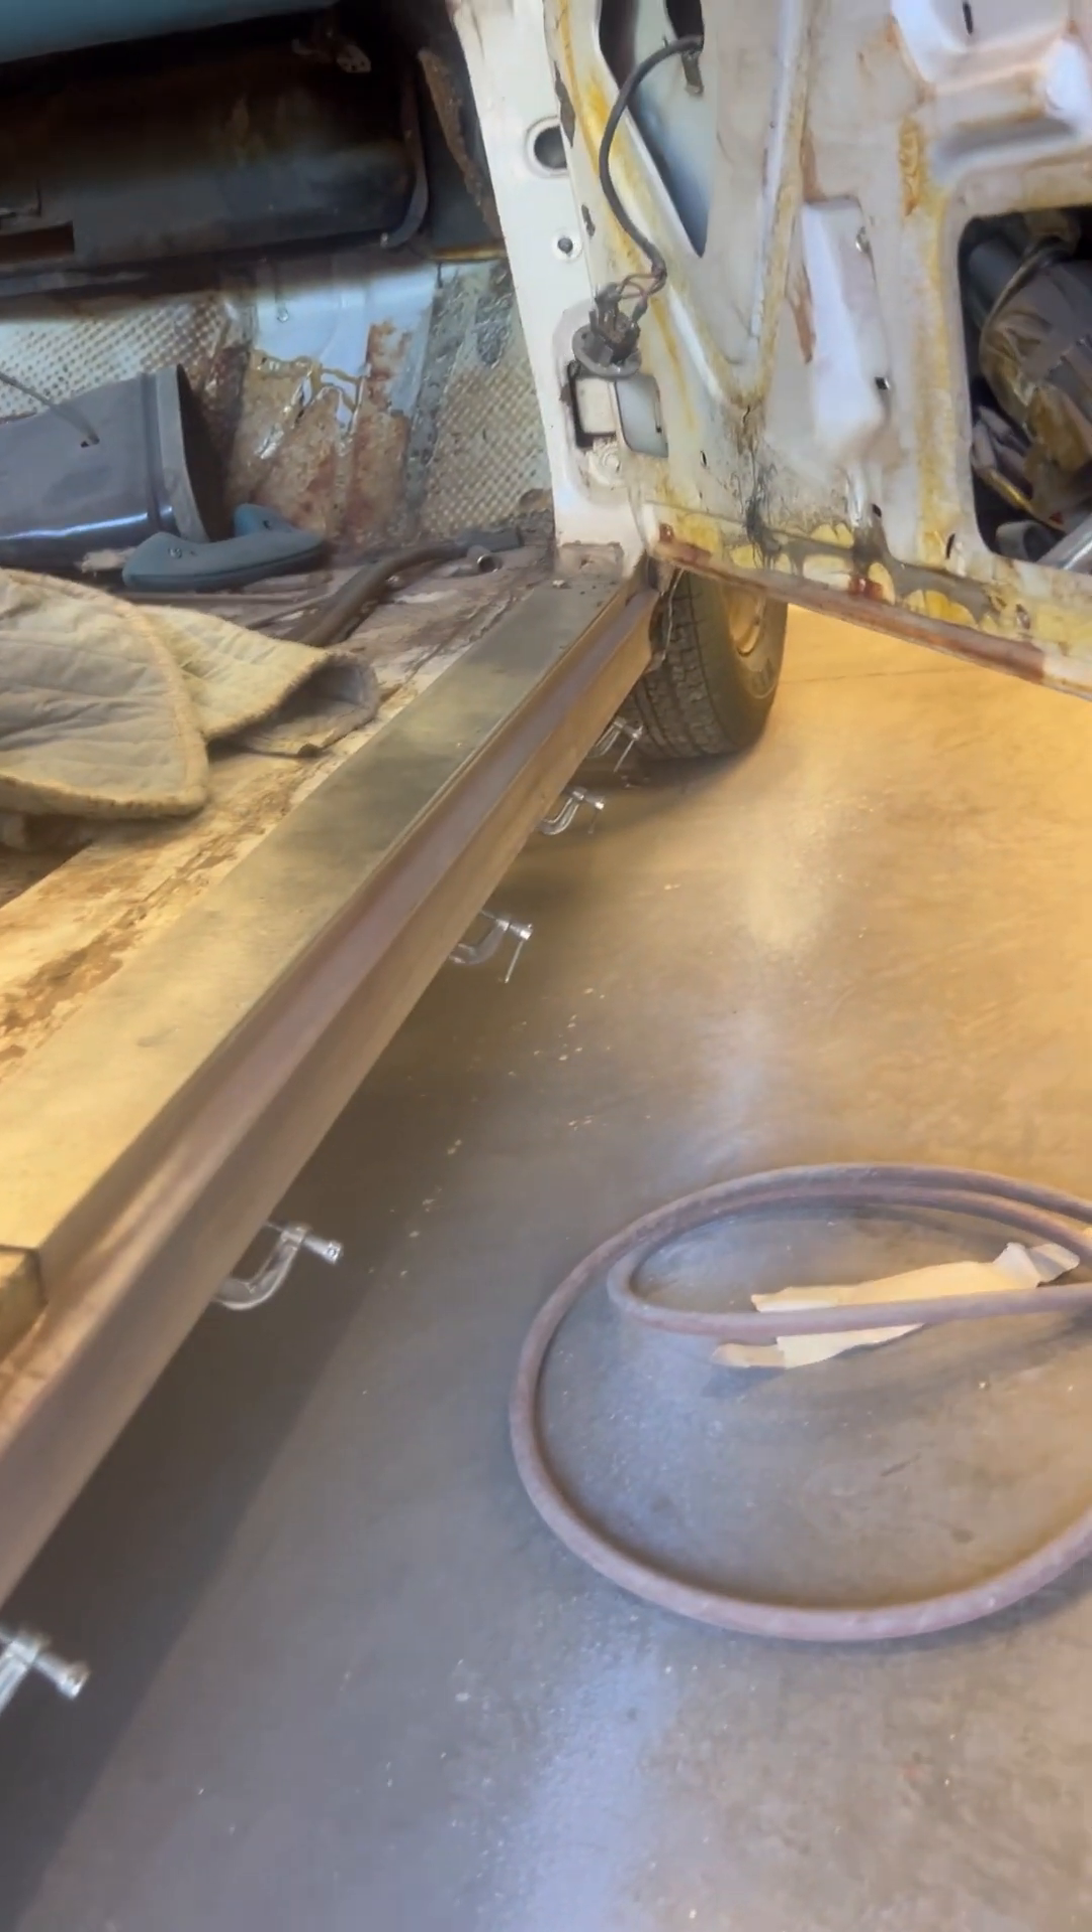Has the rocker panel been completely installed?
No.